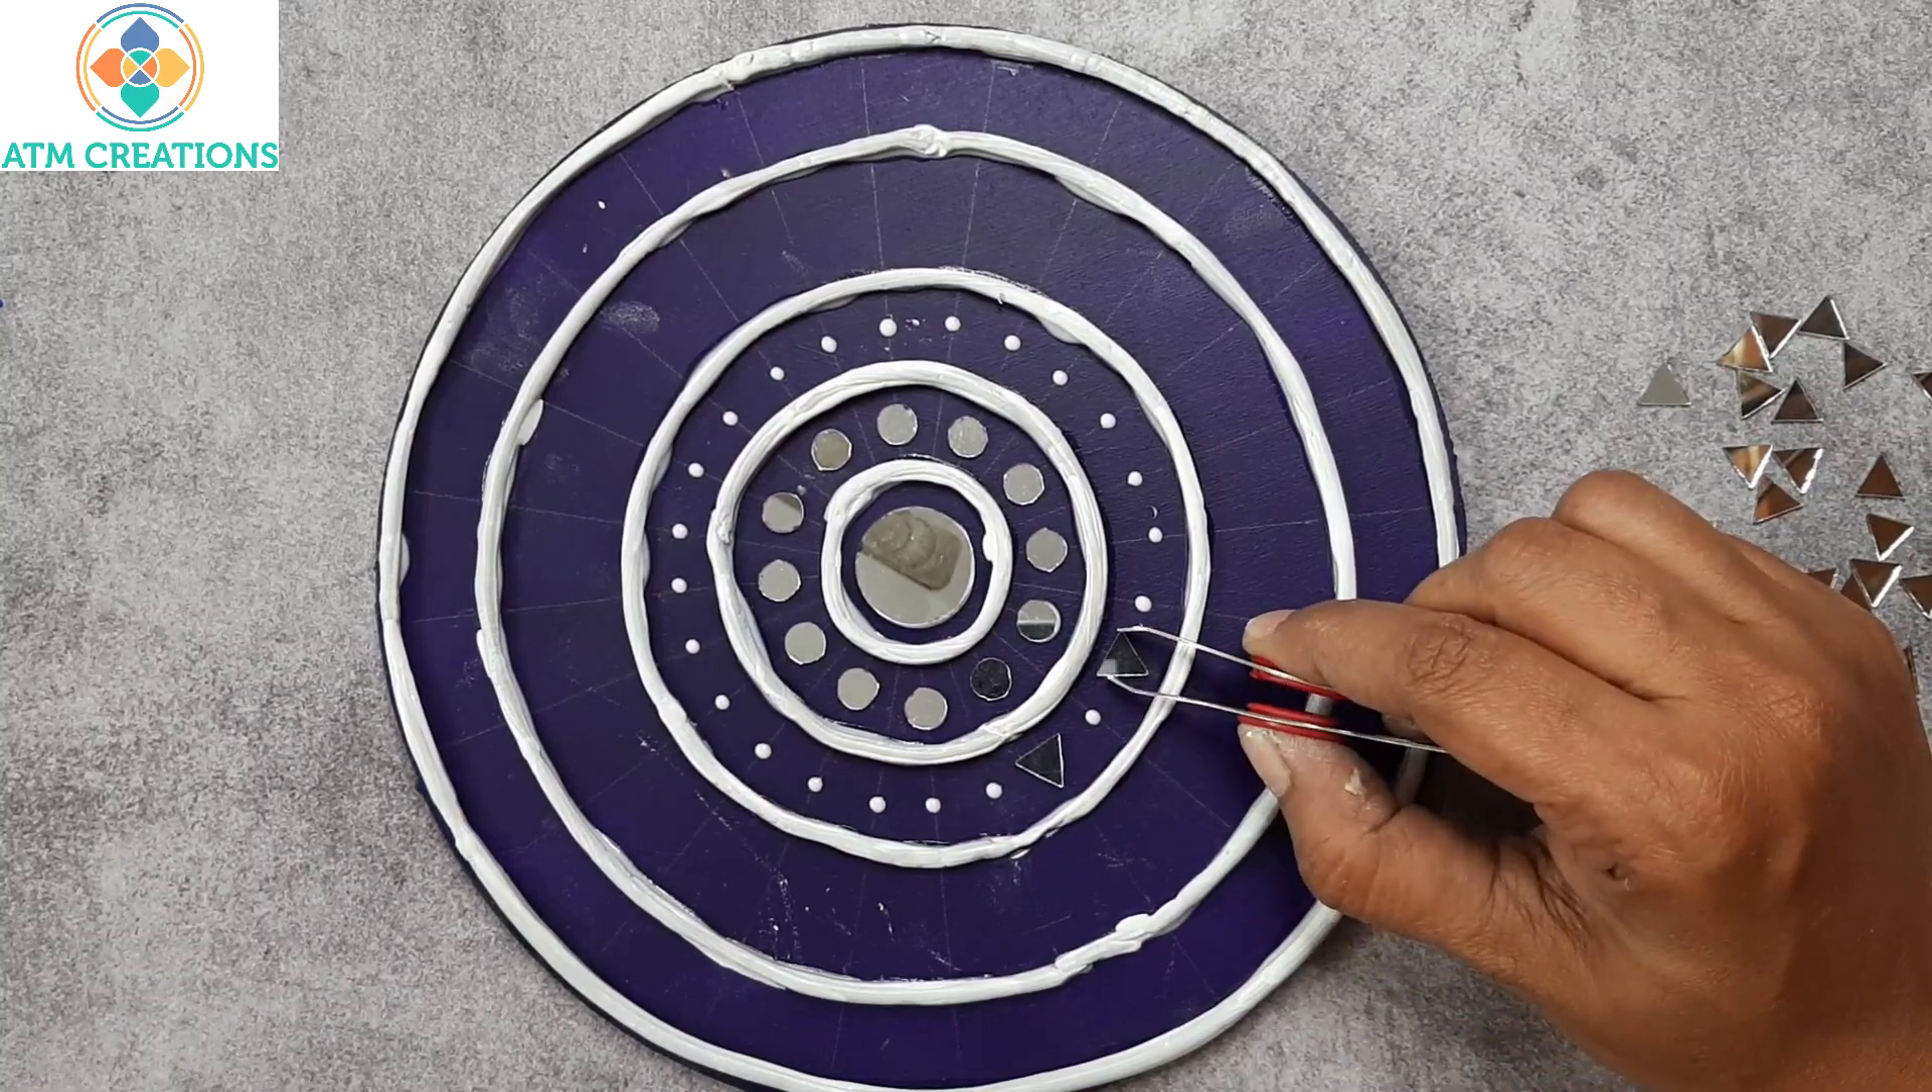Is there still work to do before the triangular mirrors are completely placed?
Yes.